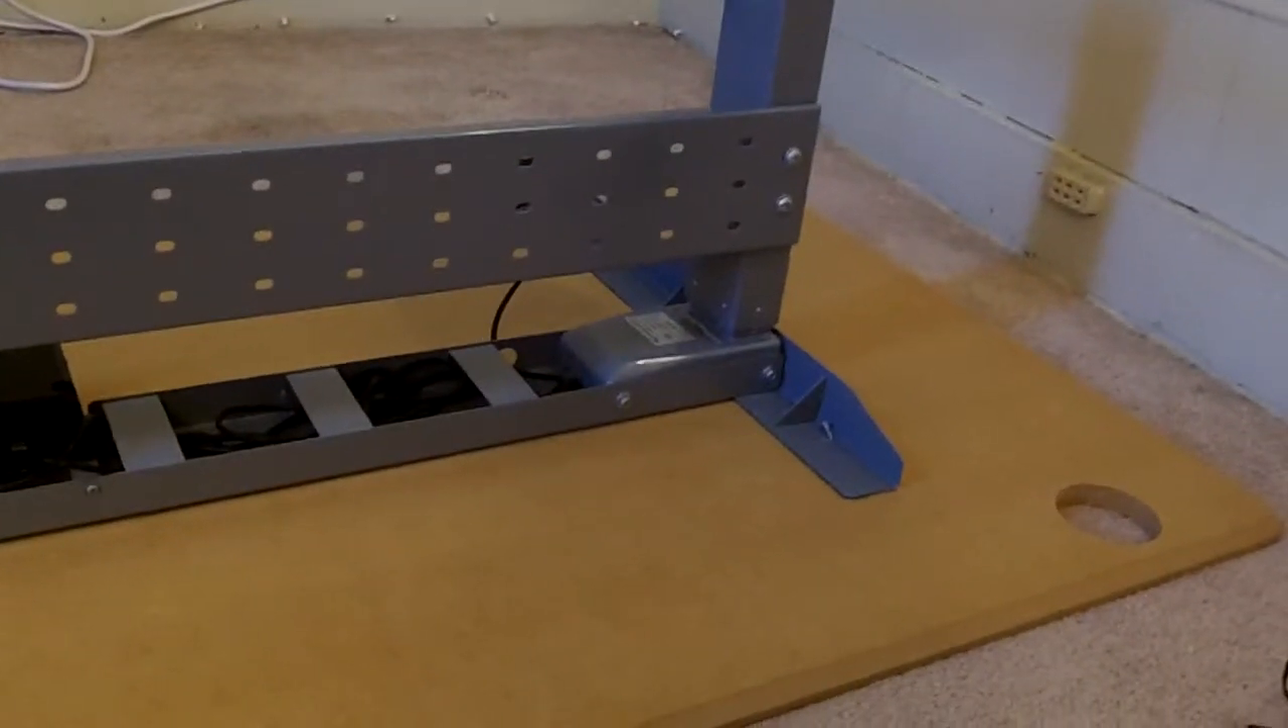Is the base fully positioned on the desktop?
Yes.